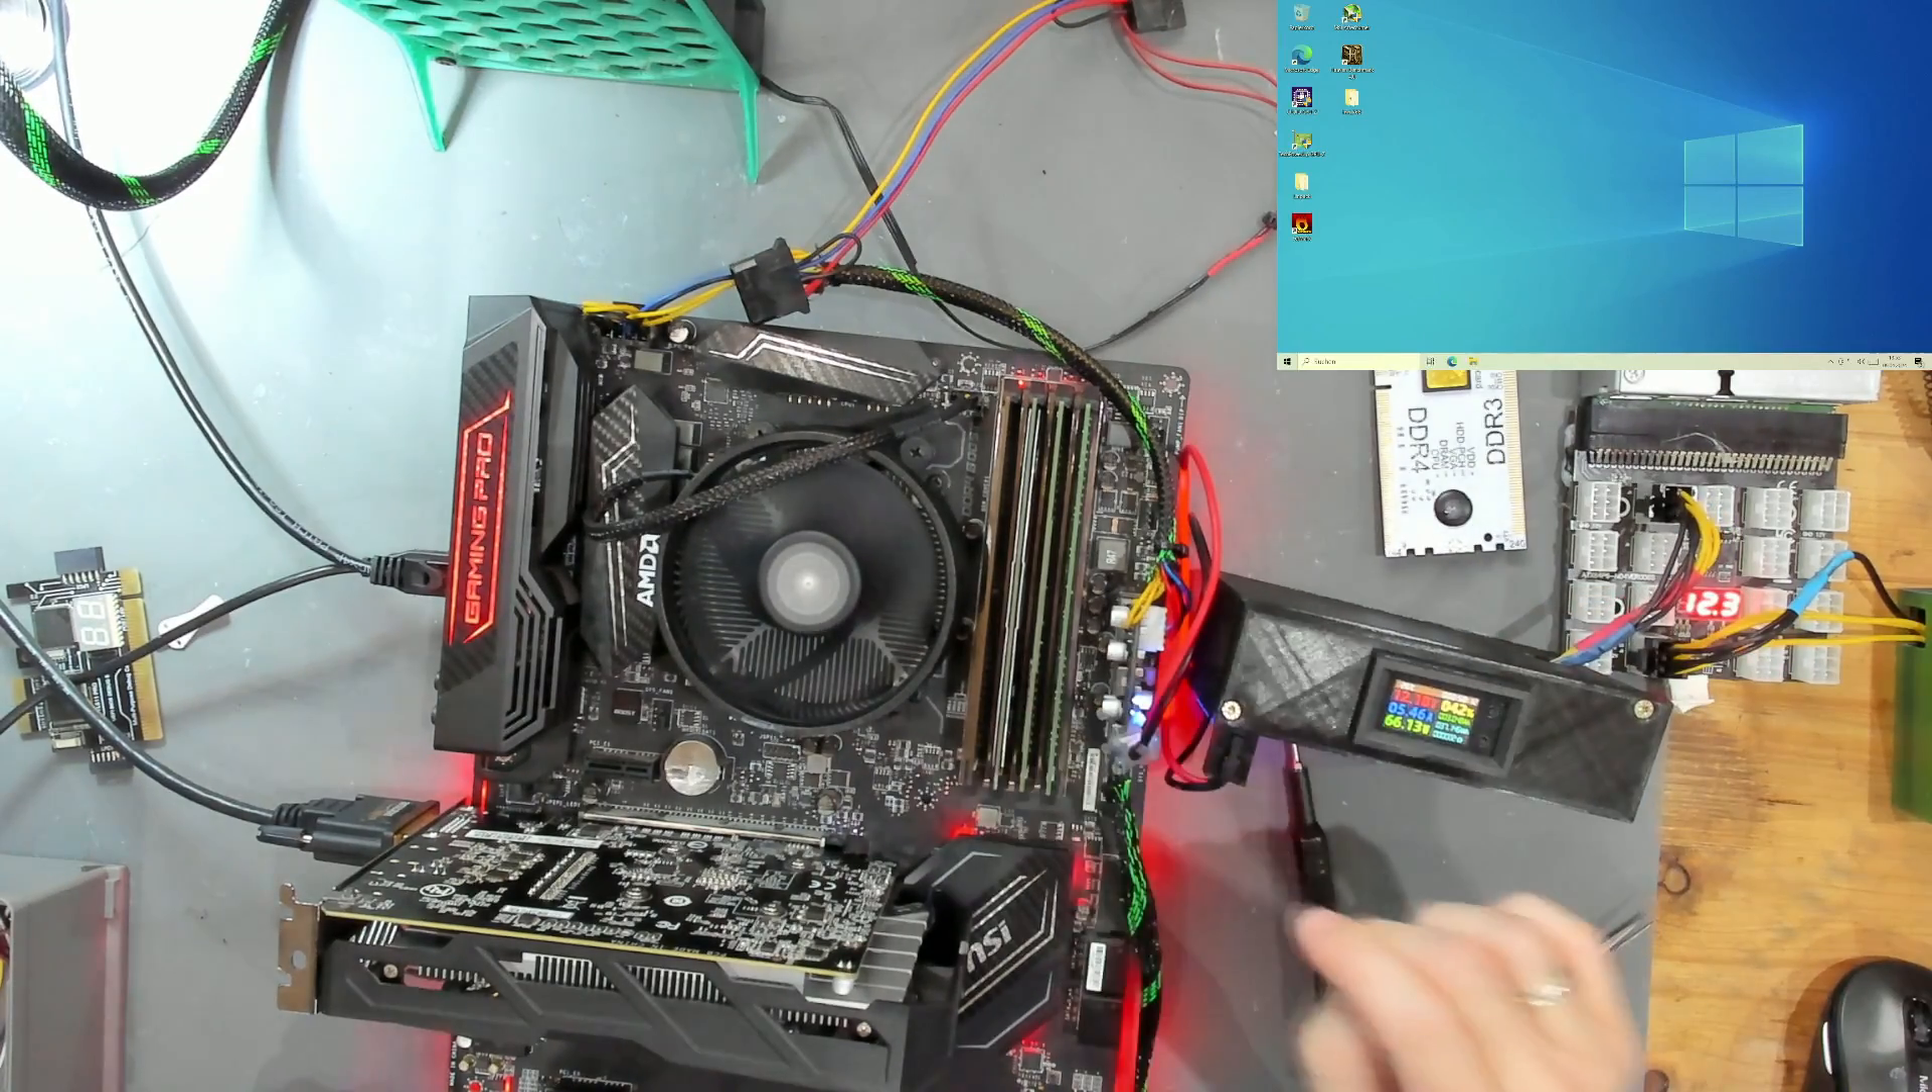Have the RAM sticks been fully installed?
Yes.